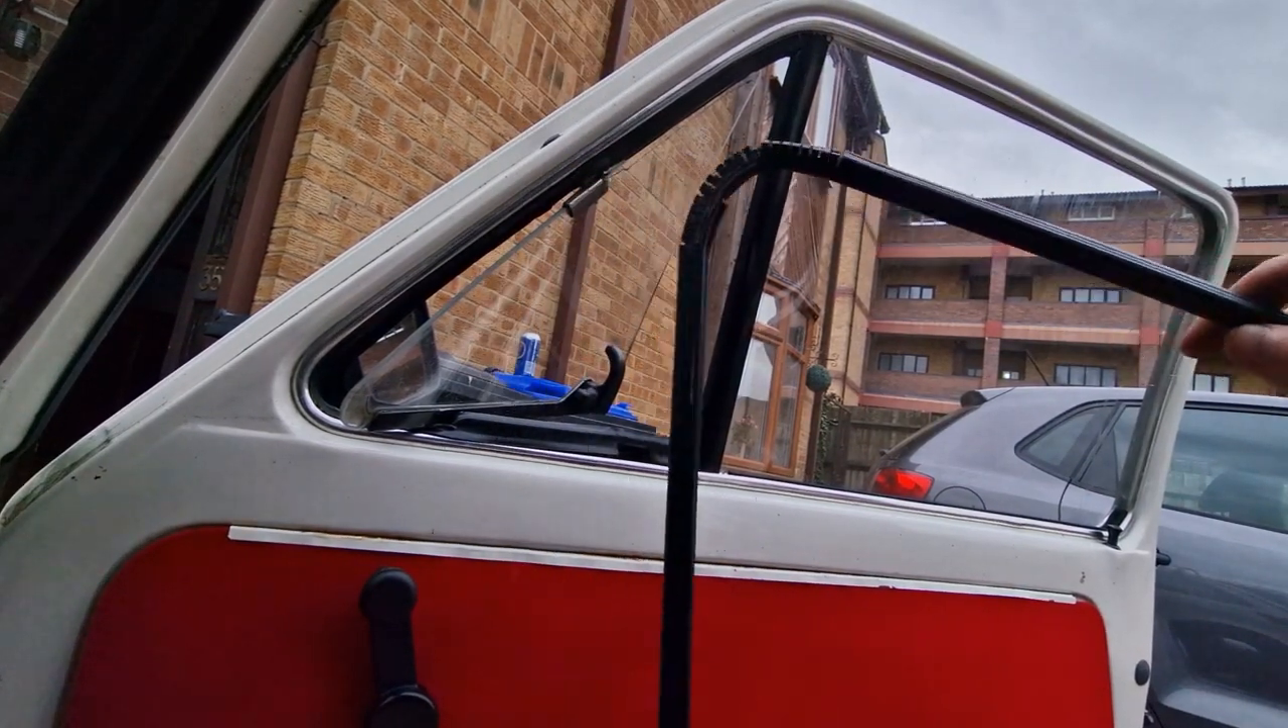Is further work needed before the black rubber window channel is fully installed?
Yes.